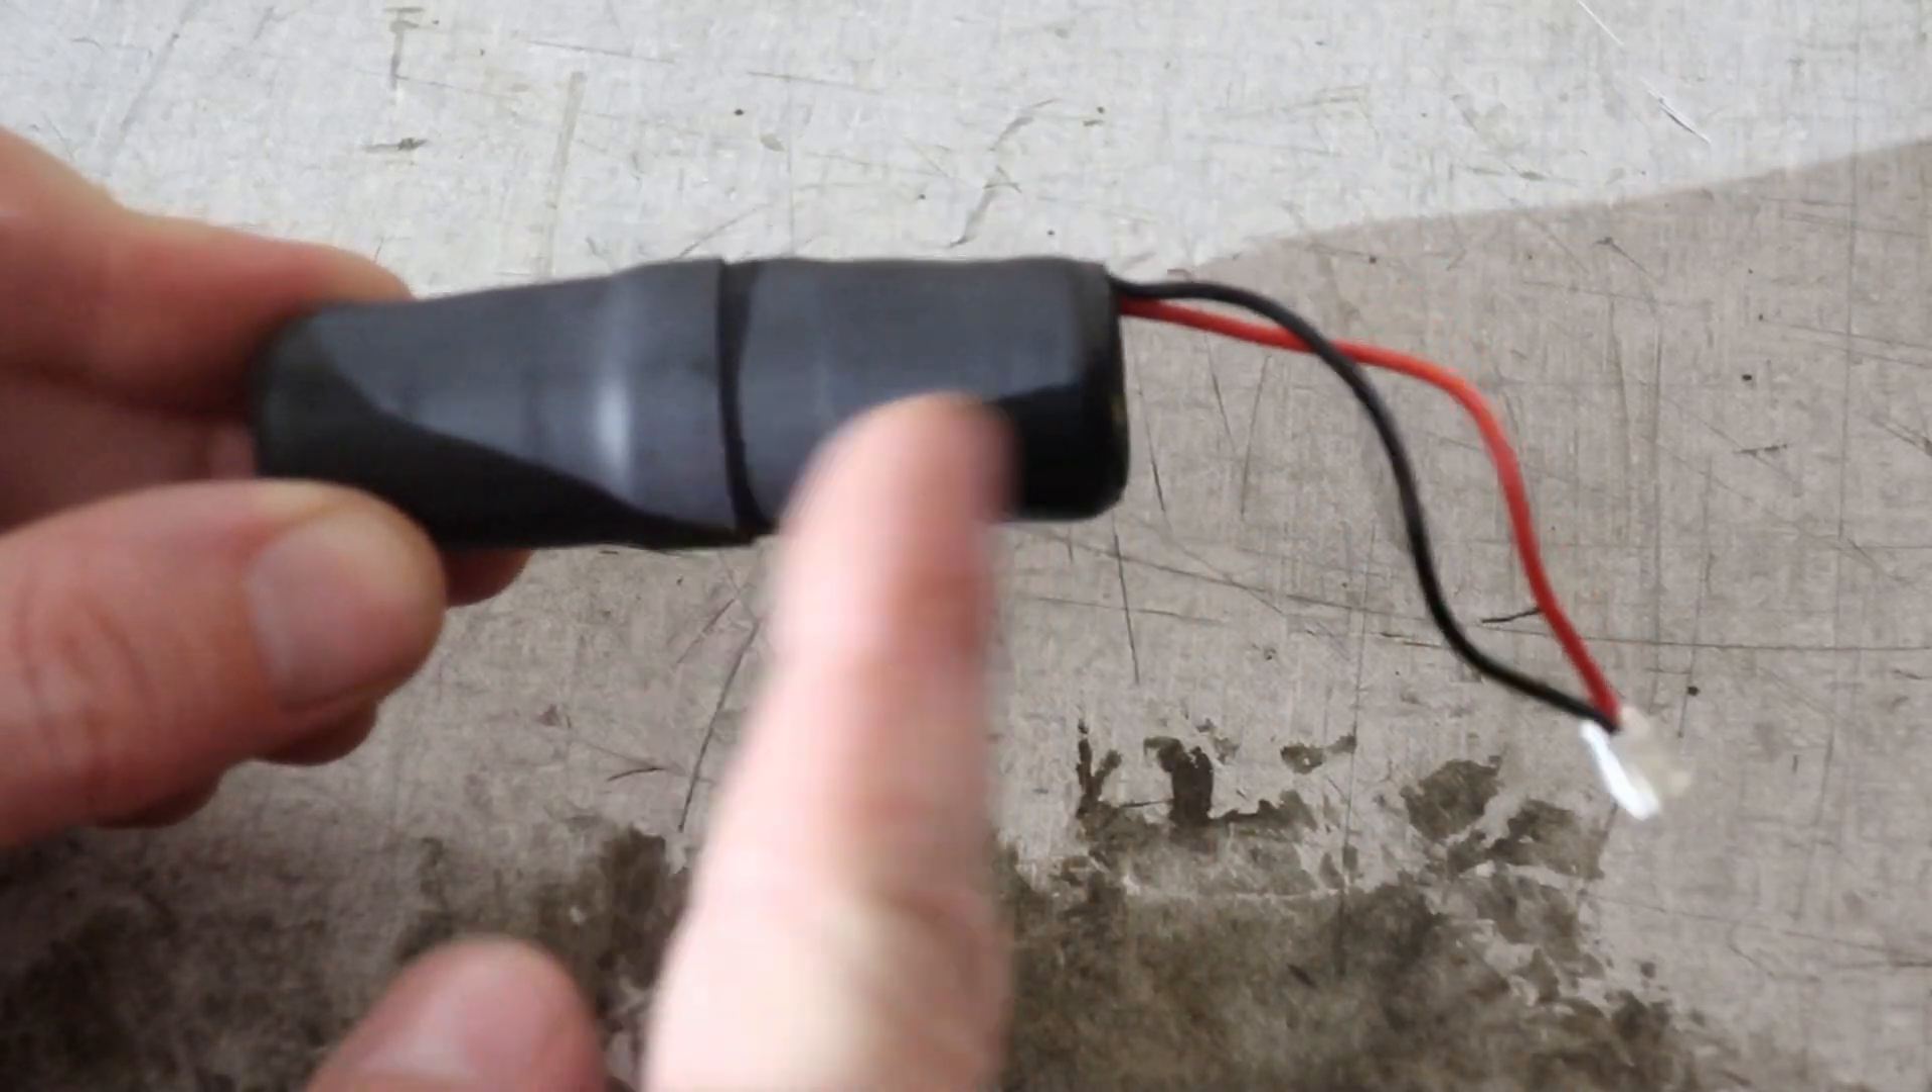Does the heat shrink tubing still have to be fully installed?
No.